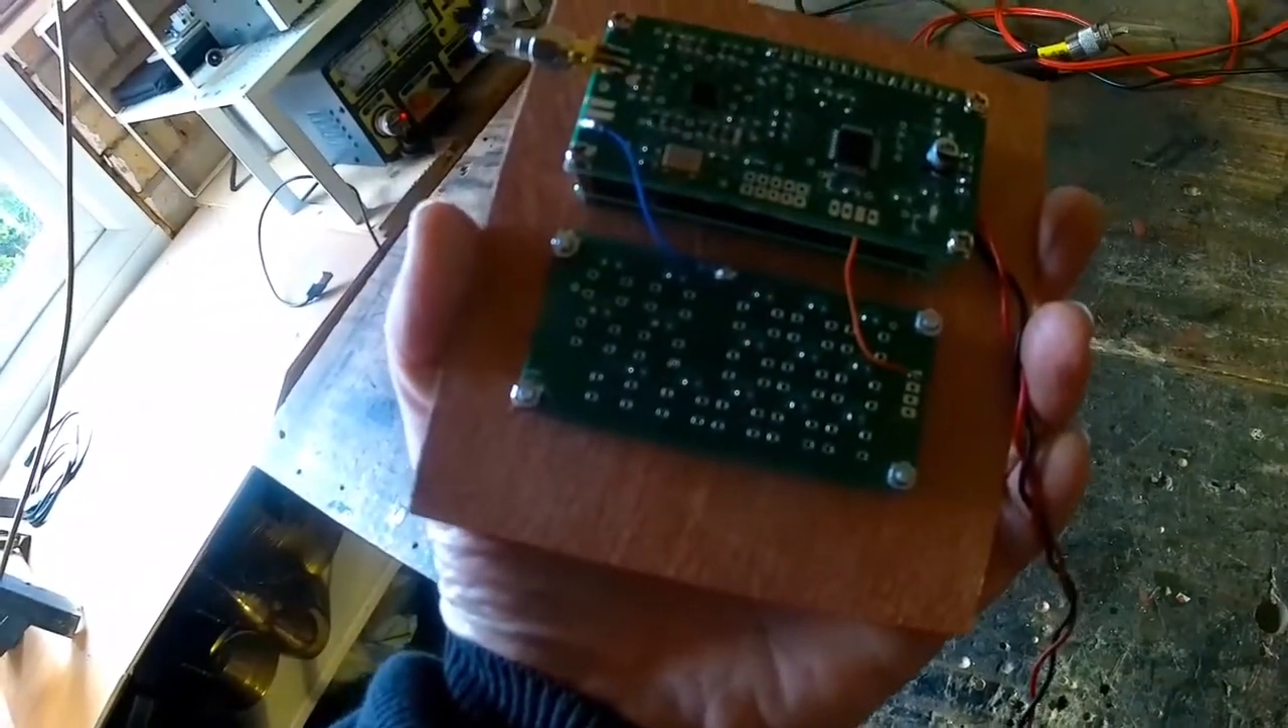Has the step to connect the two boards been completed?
Yes.